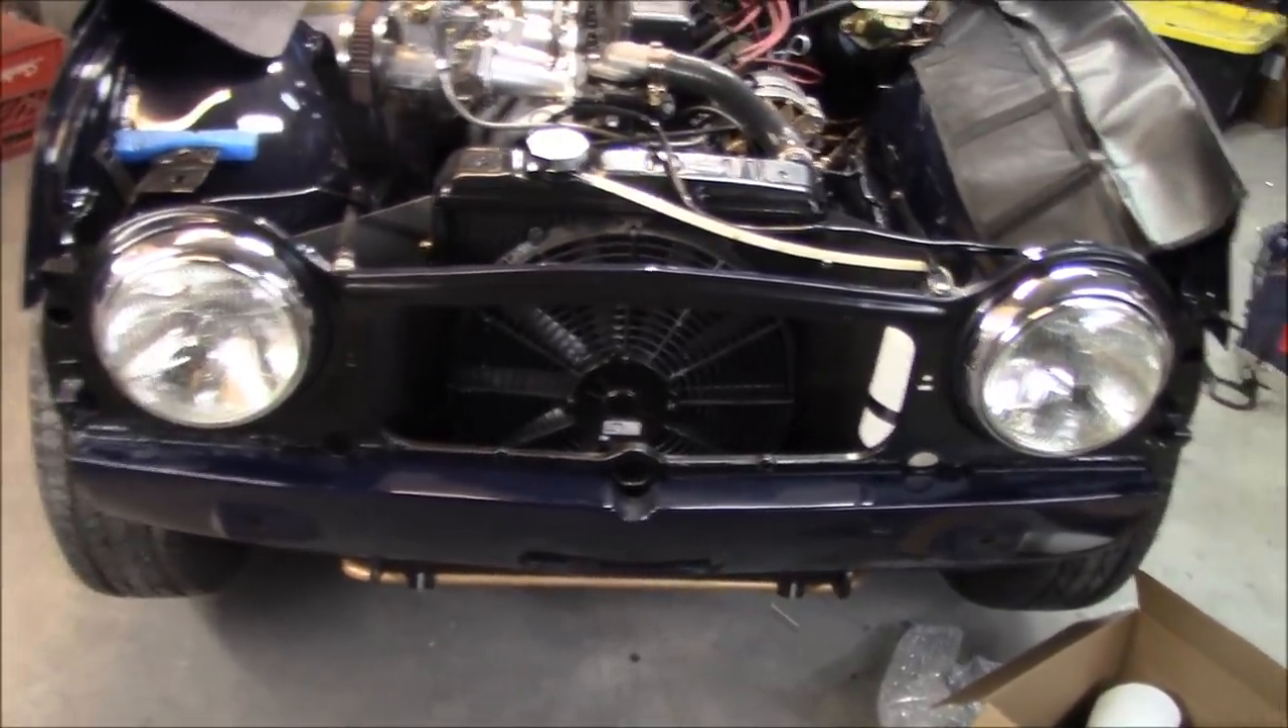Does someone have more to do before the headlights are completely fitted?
No.